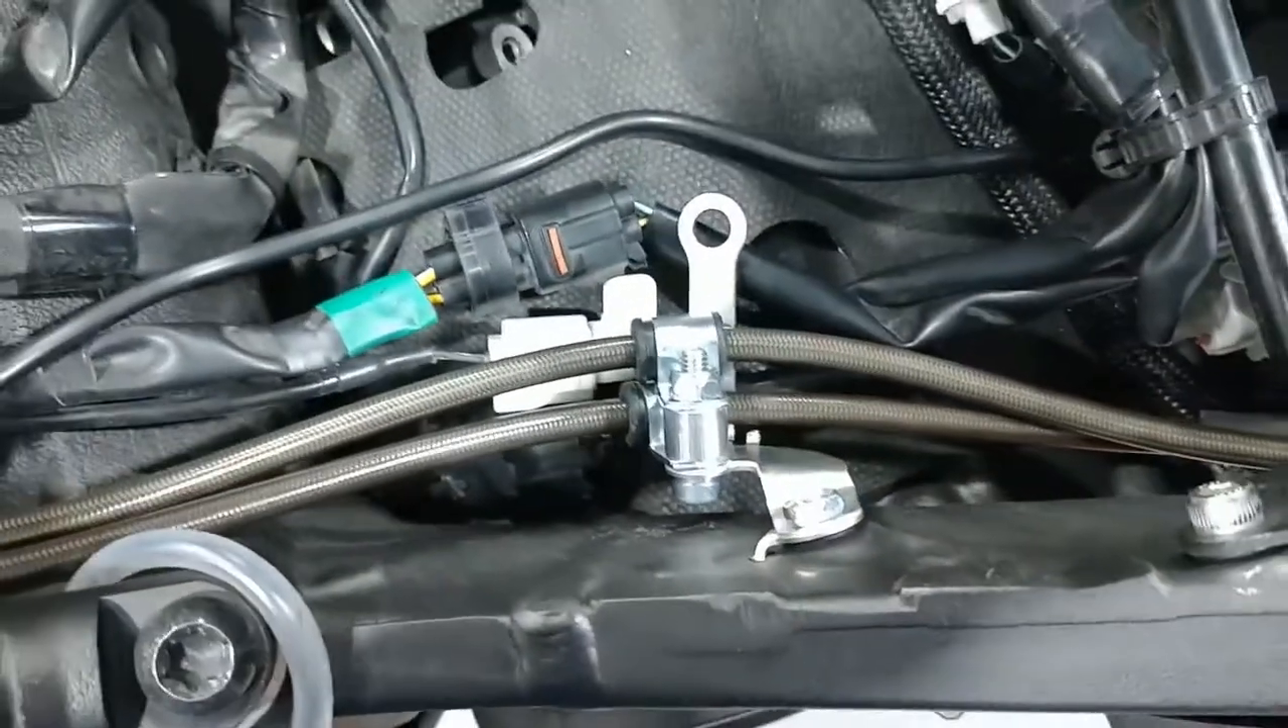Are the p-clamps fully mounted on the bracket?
Yes.